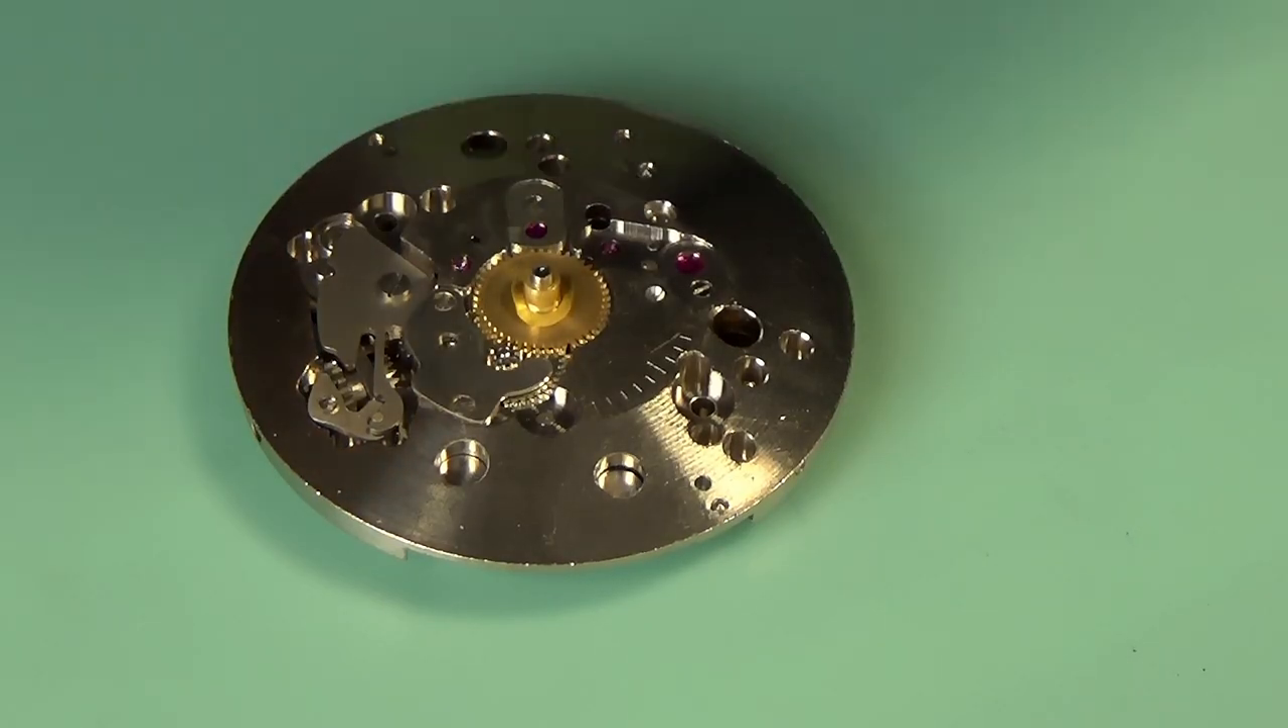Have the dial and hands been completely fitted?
No.